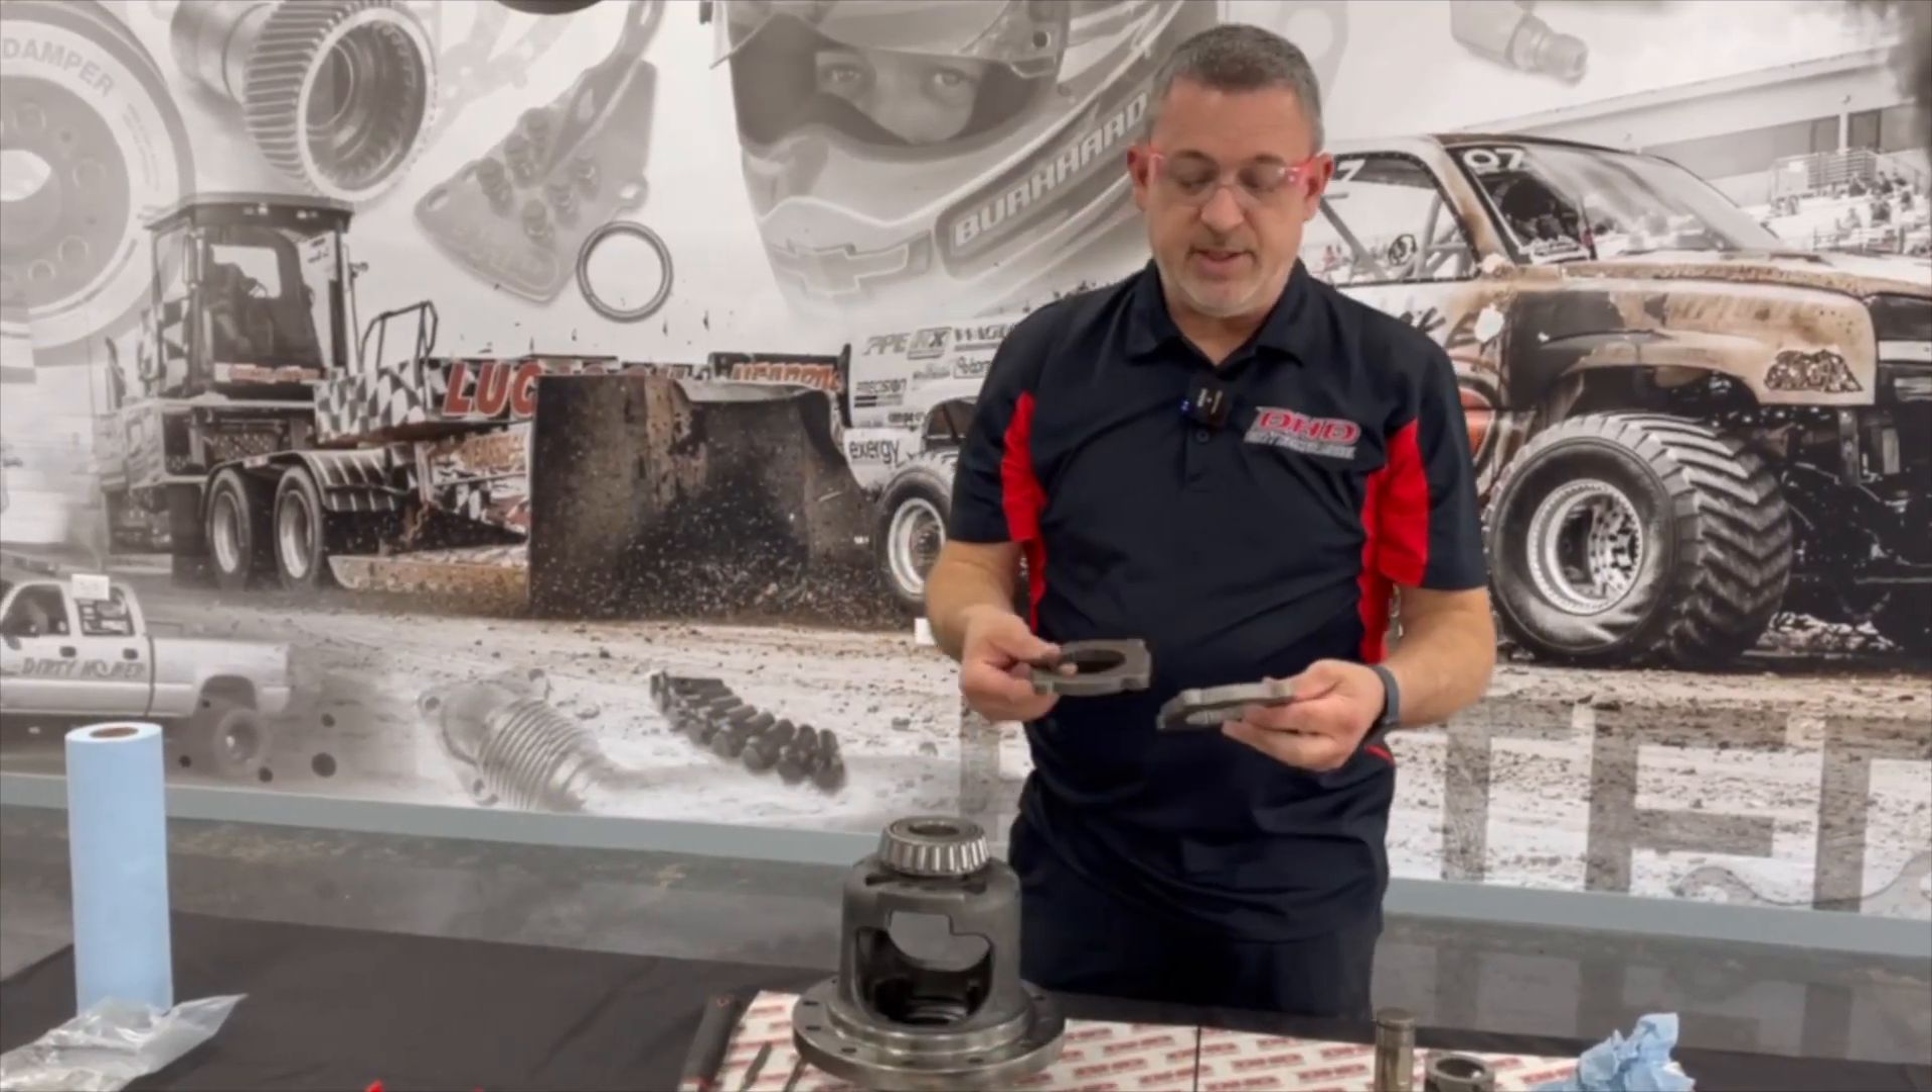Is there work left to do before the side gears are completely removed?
No.